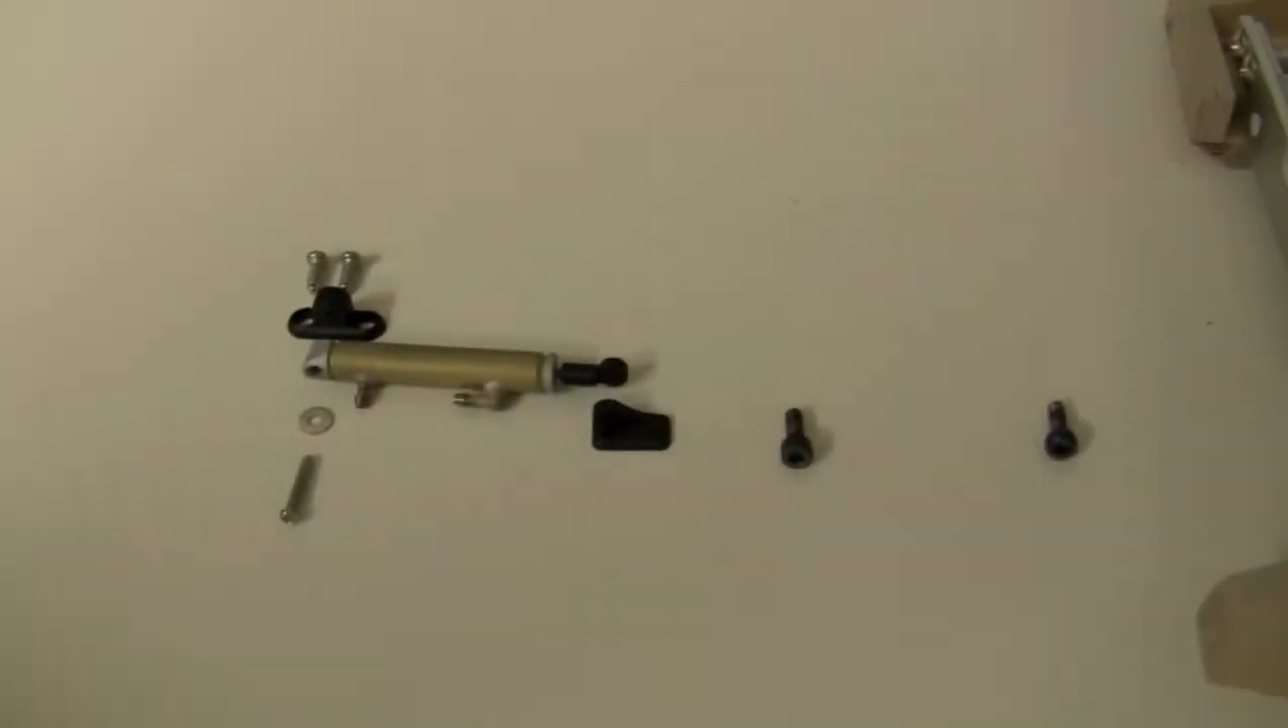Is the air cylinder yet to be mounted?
Yes.